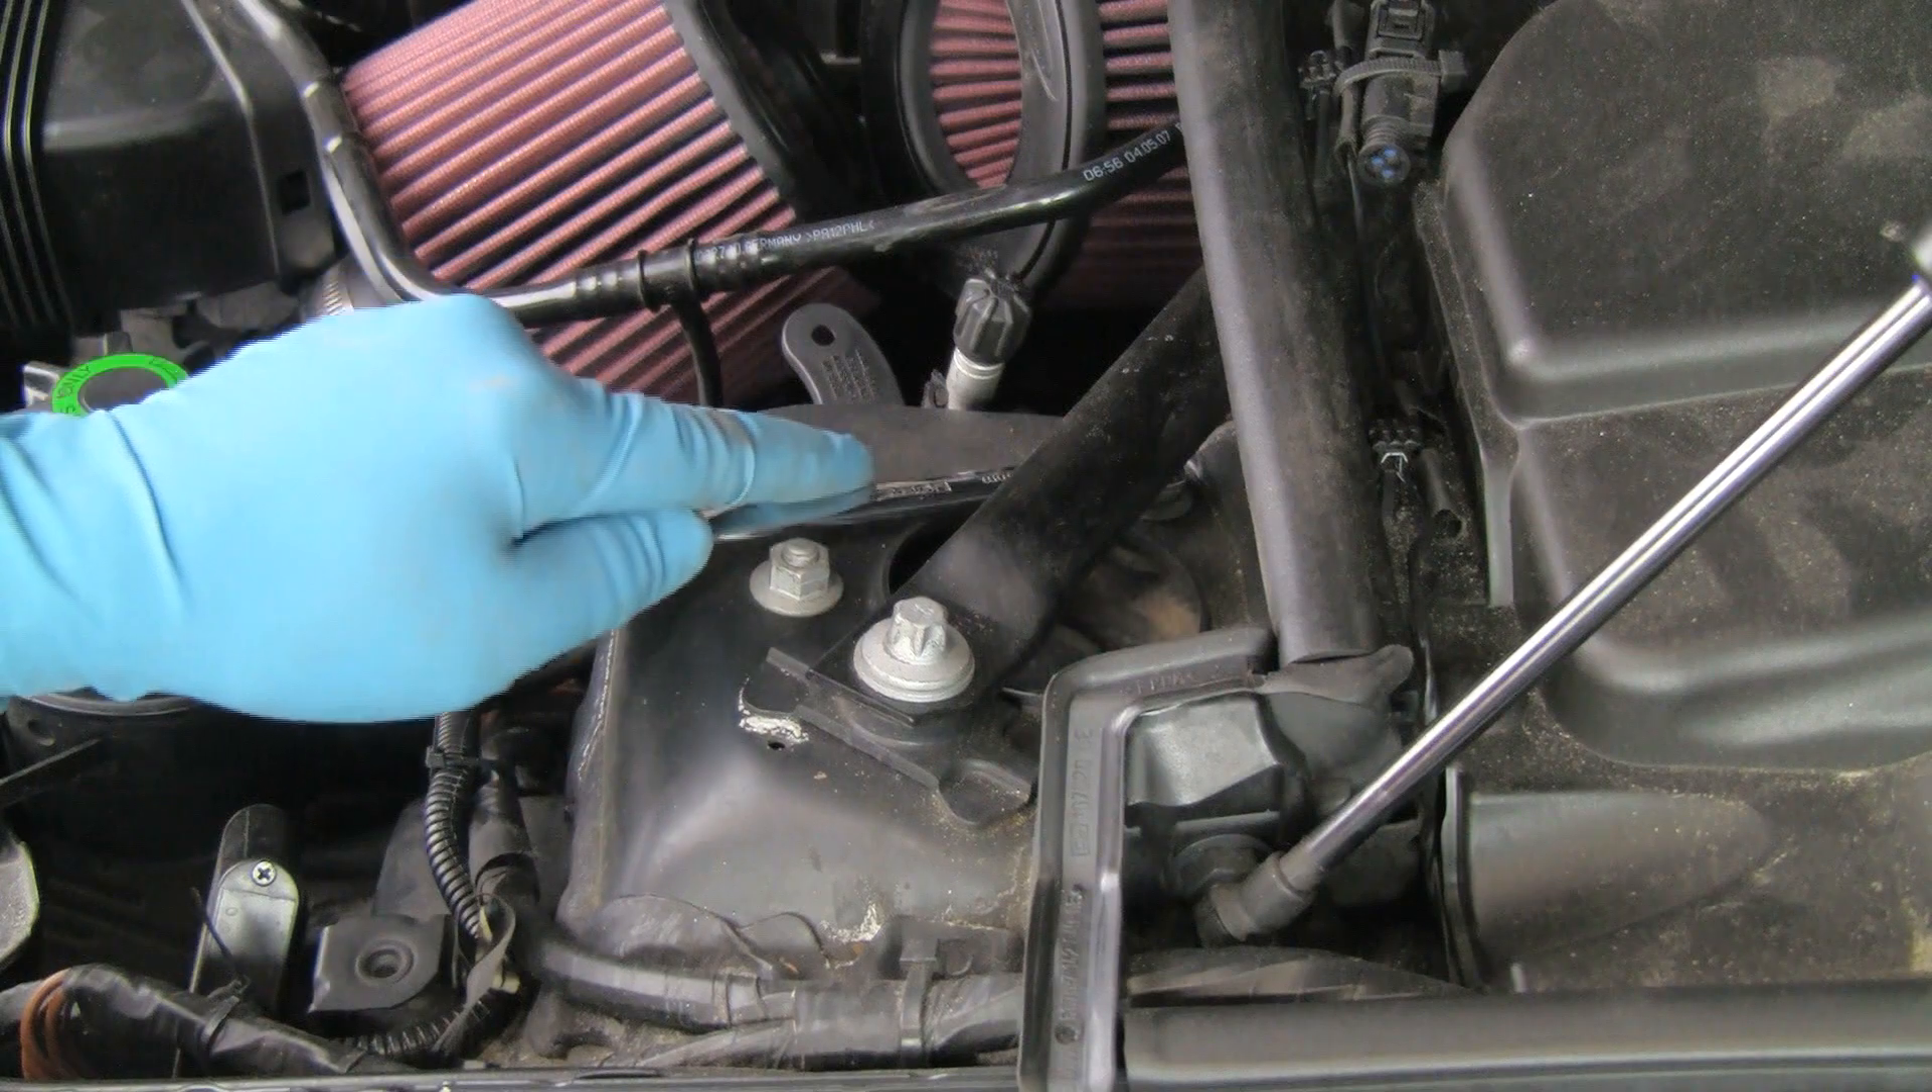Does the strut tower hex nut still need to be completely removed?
Yes.